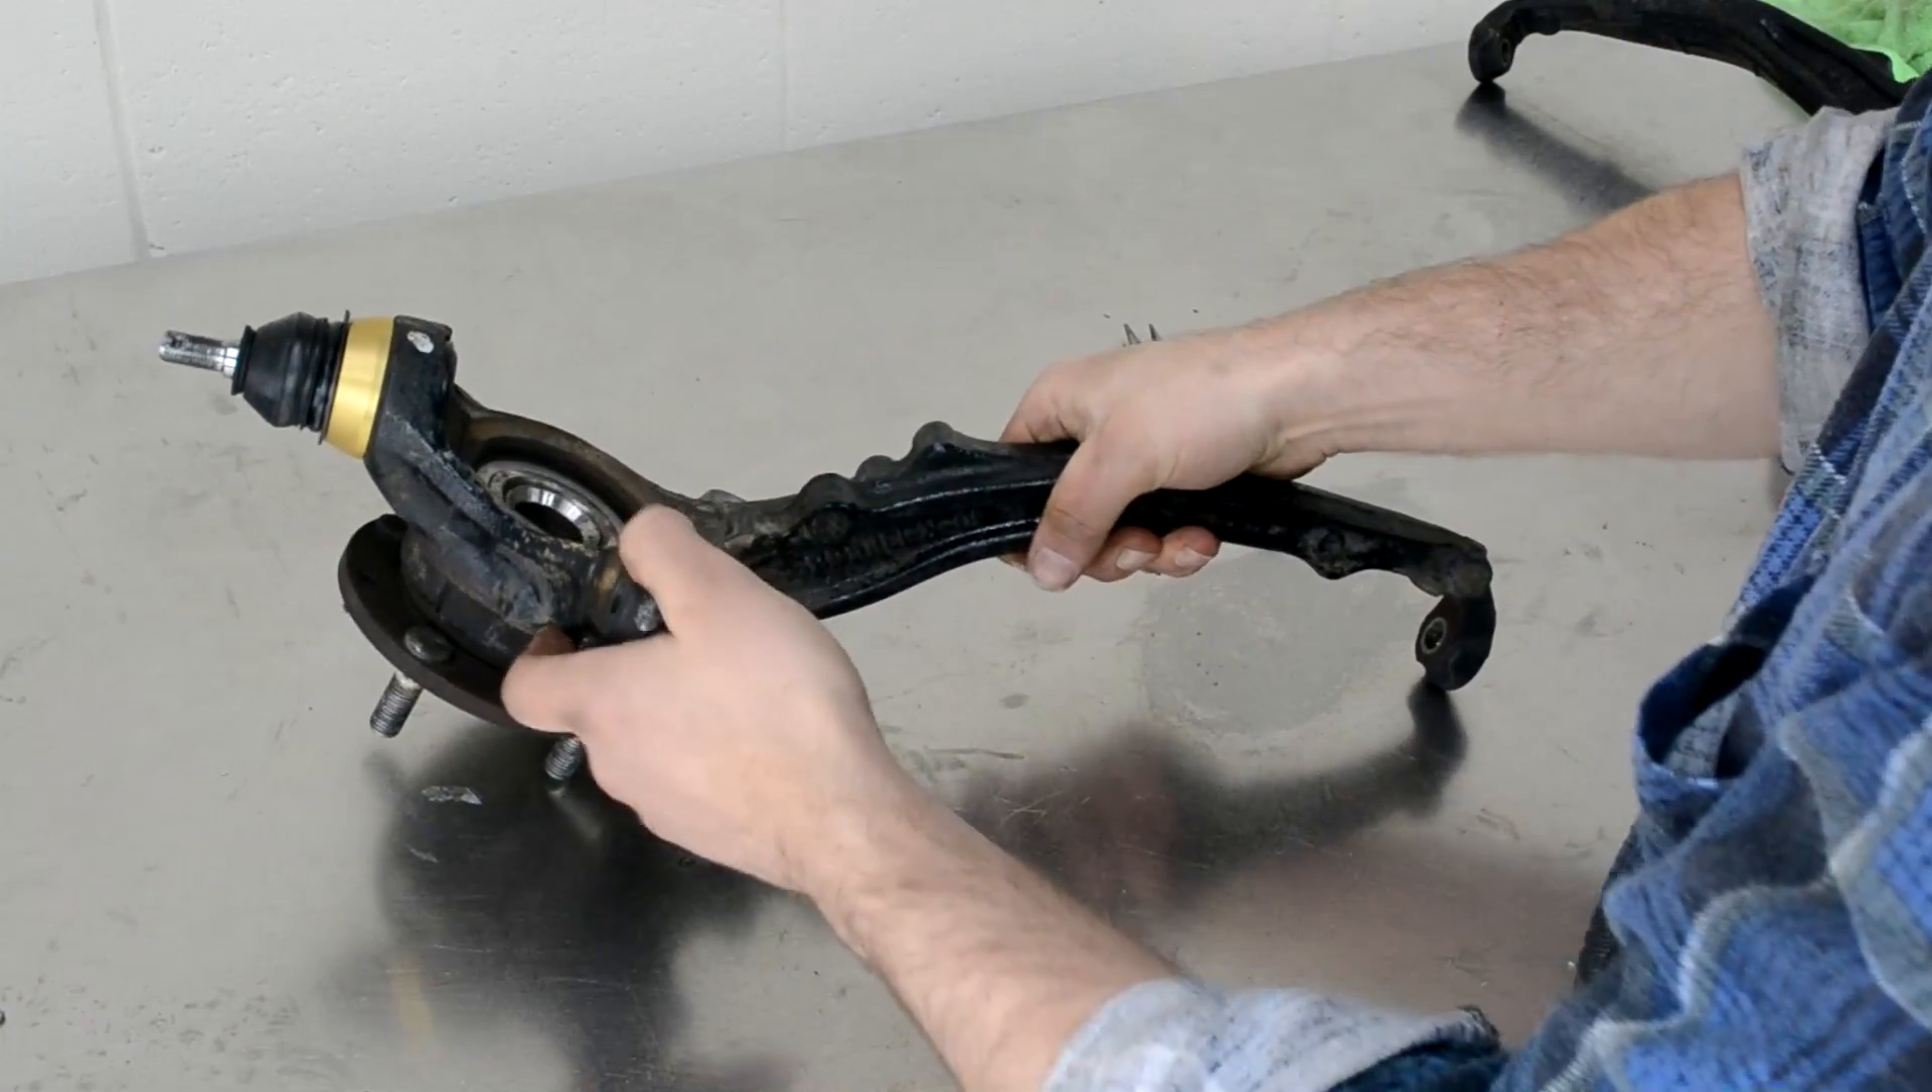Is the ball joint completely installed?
Yes.